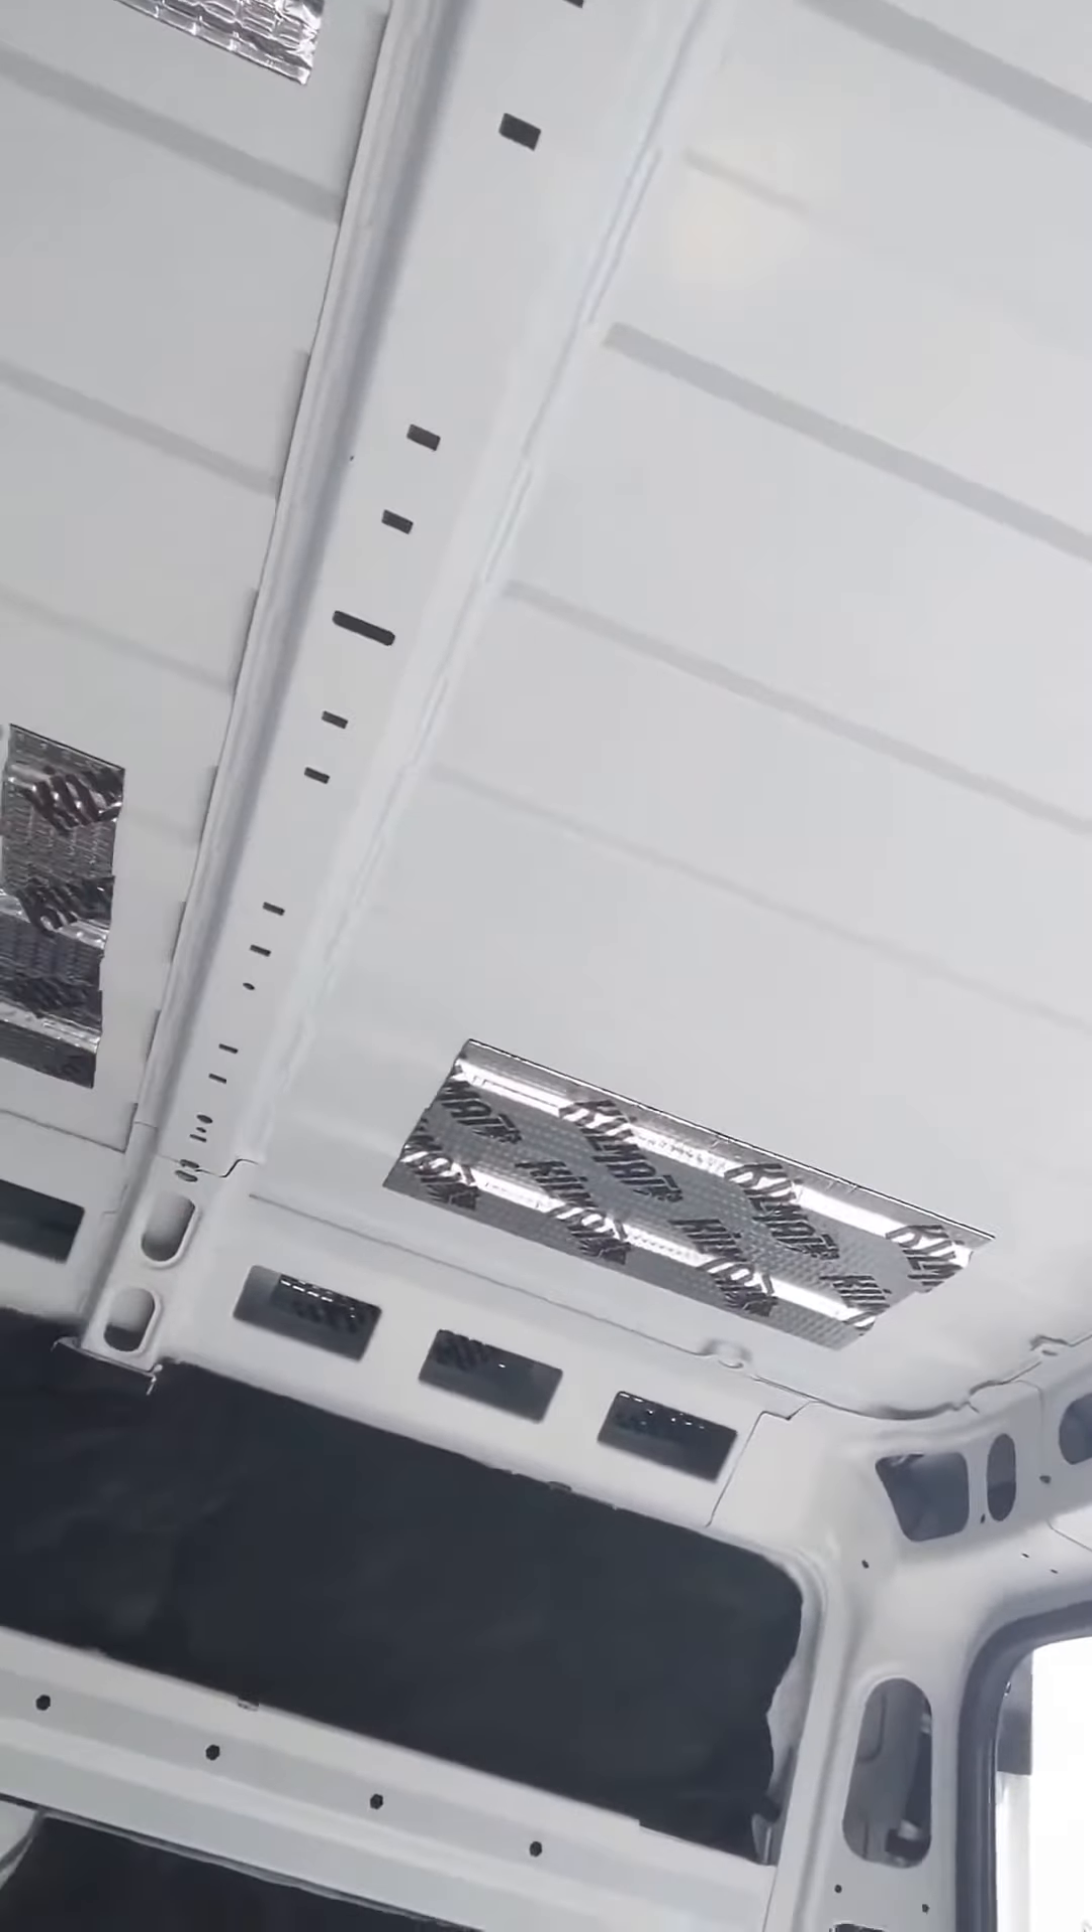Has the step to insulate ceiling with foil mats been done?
No.